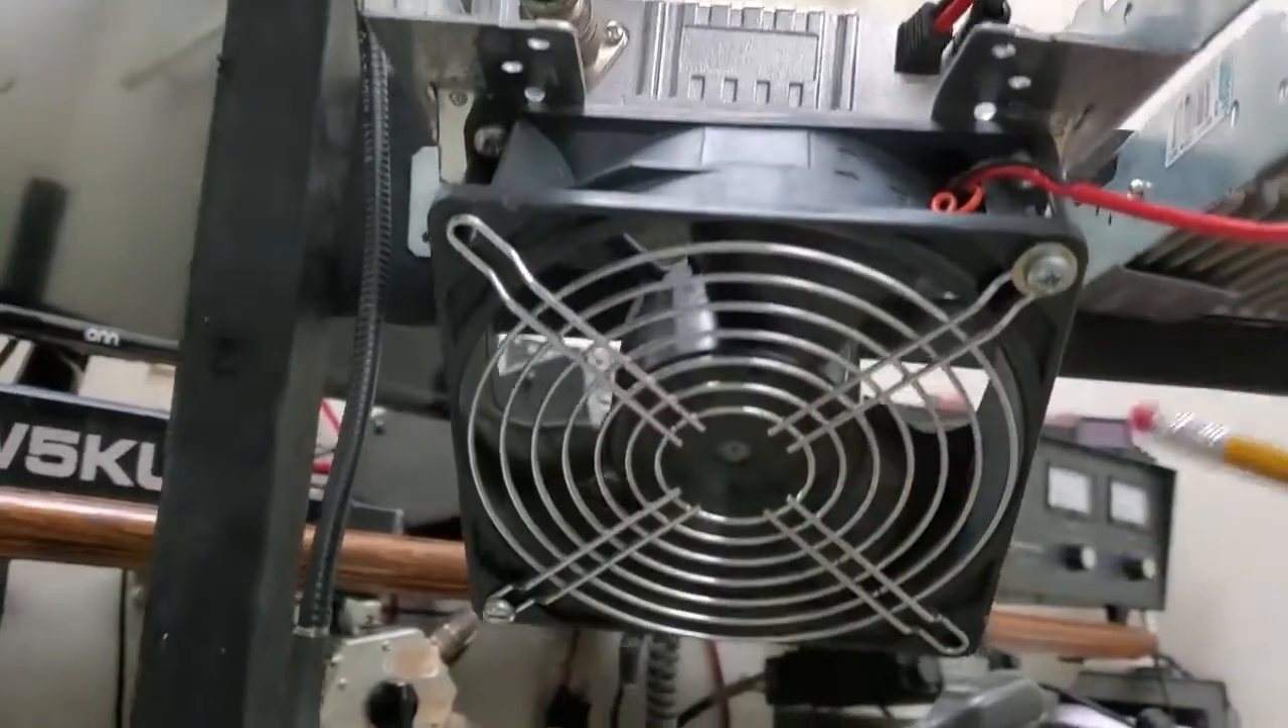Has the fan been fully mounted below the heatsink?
Yes.